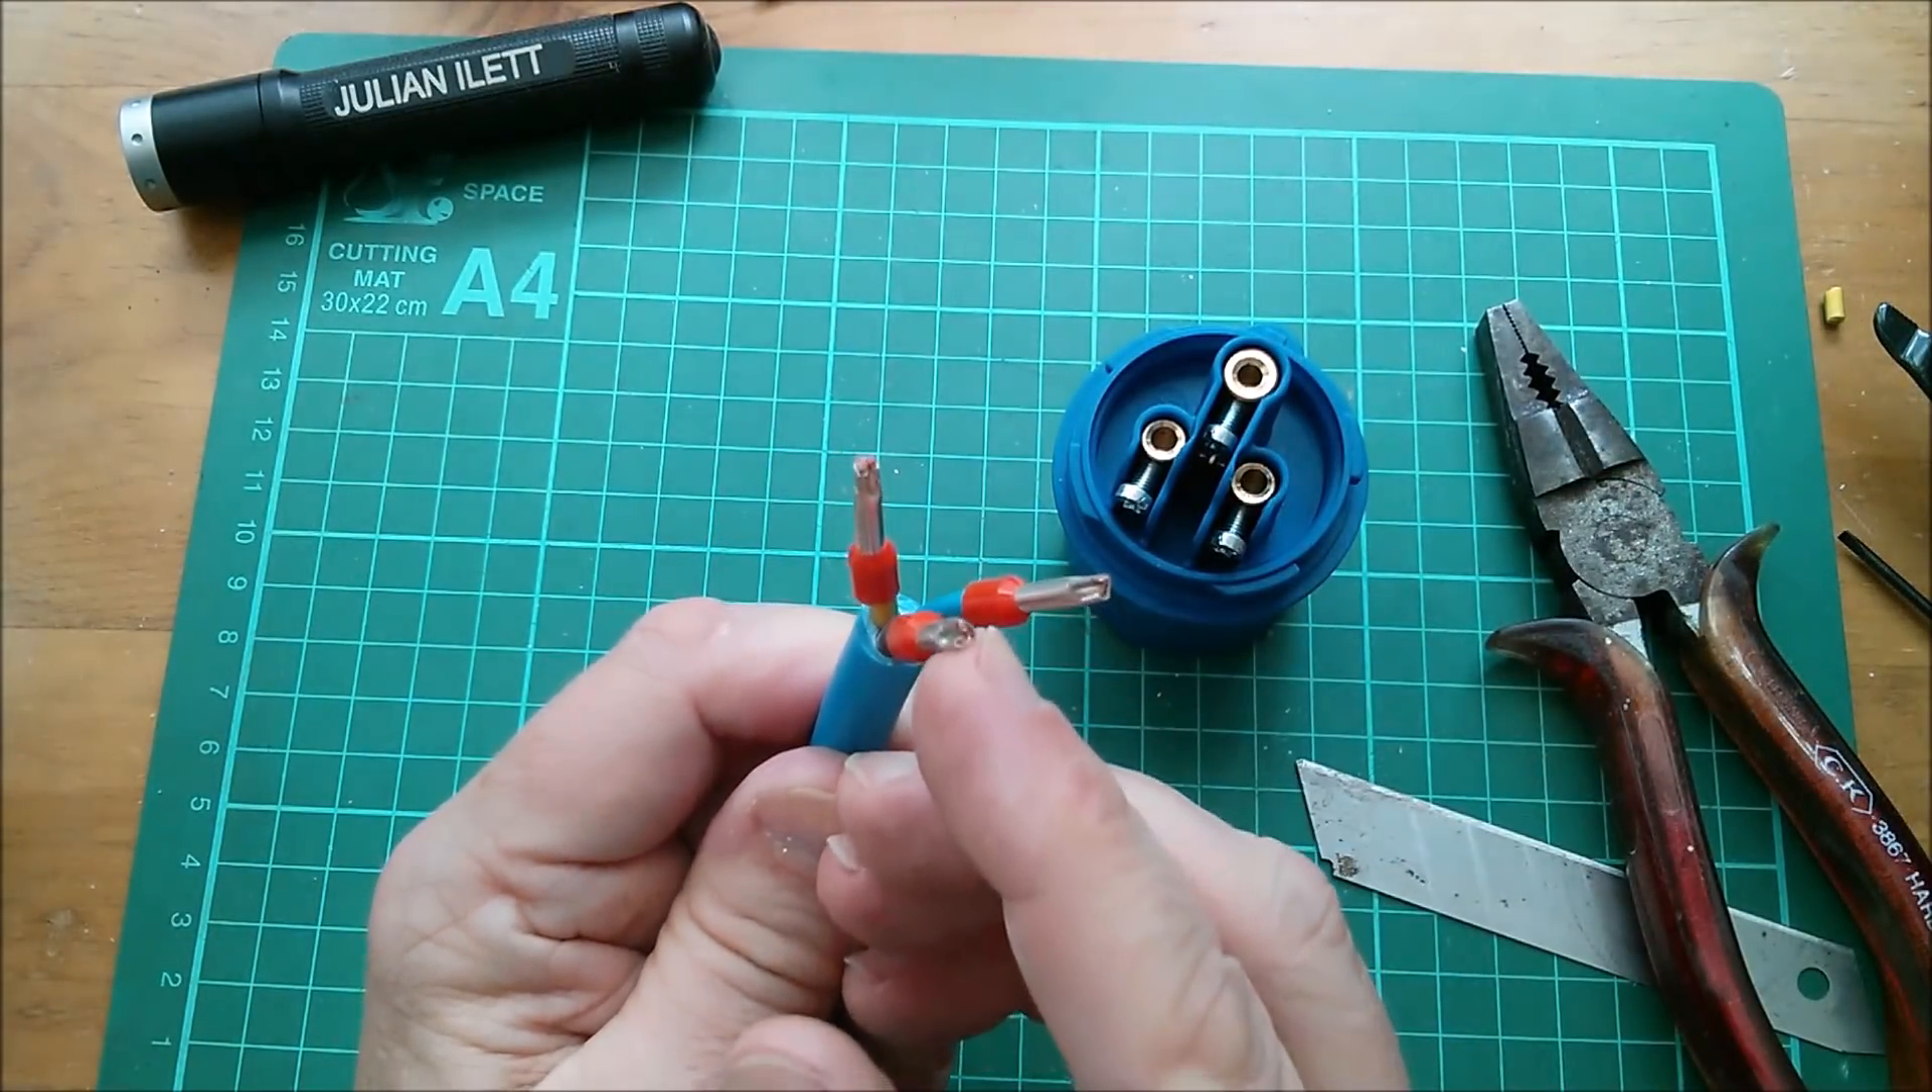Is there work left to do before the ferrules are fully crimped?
No.